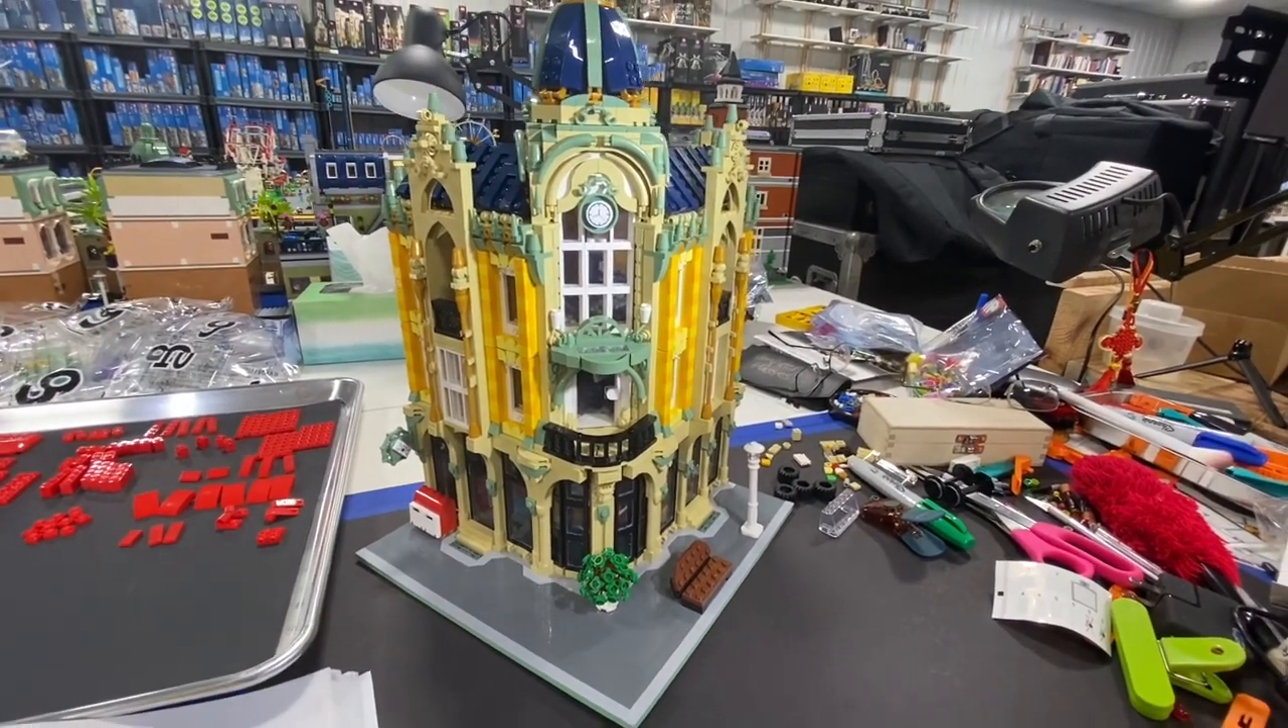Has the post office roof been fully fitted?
Yes.